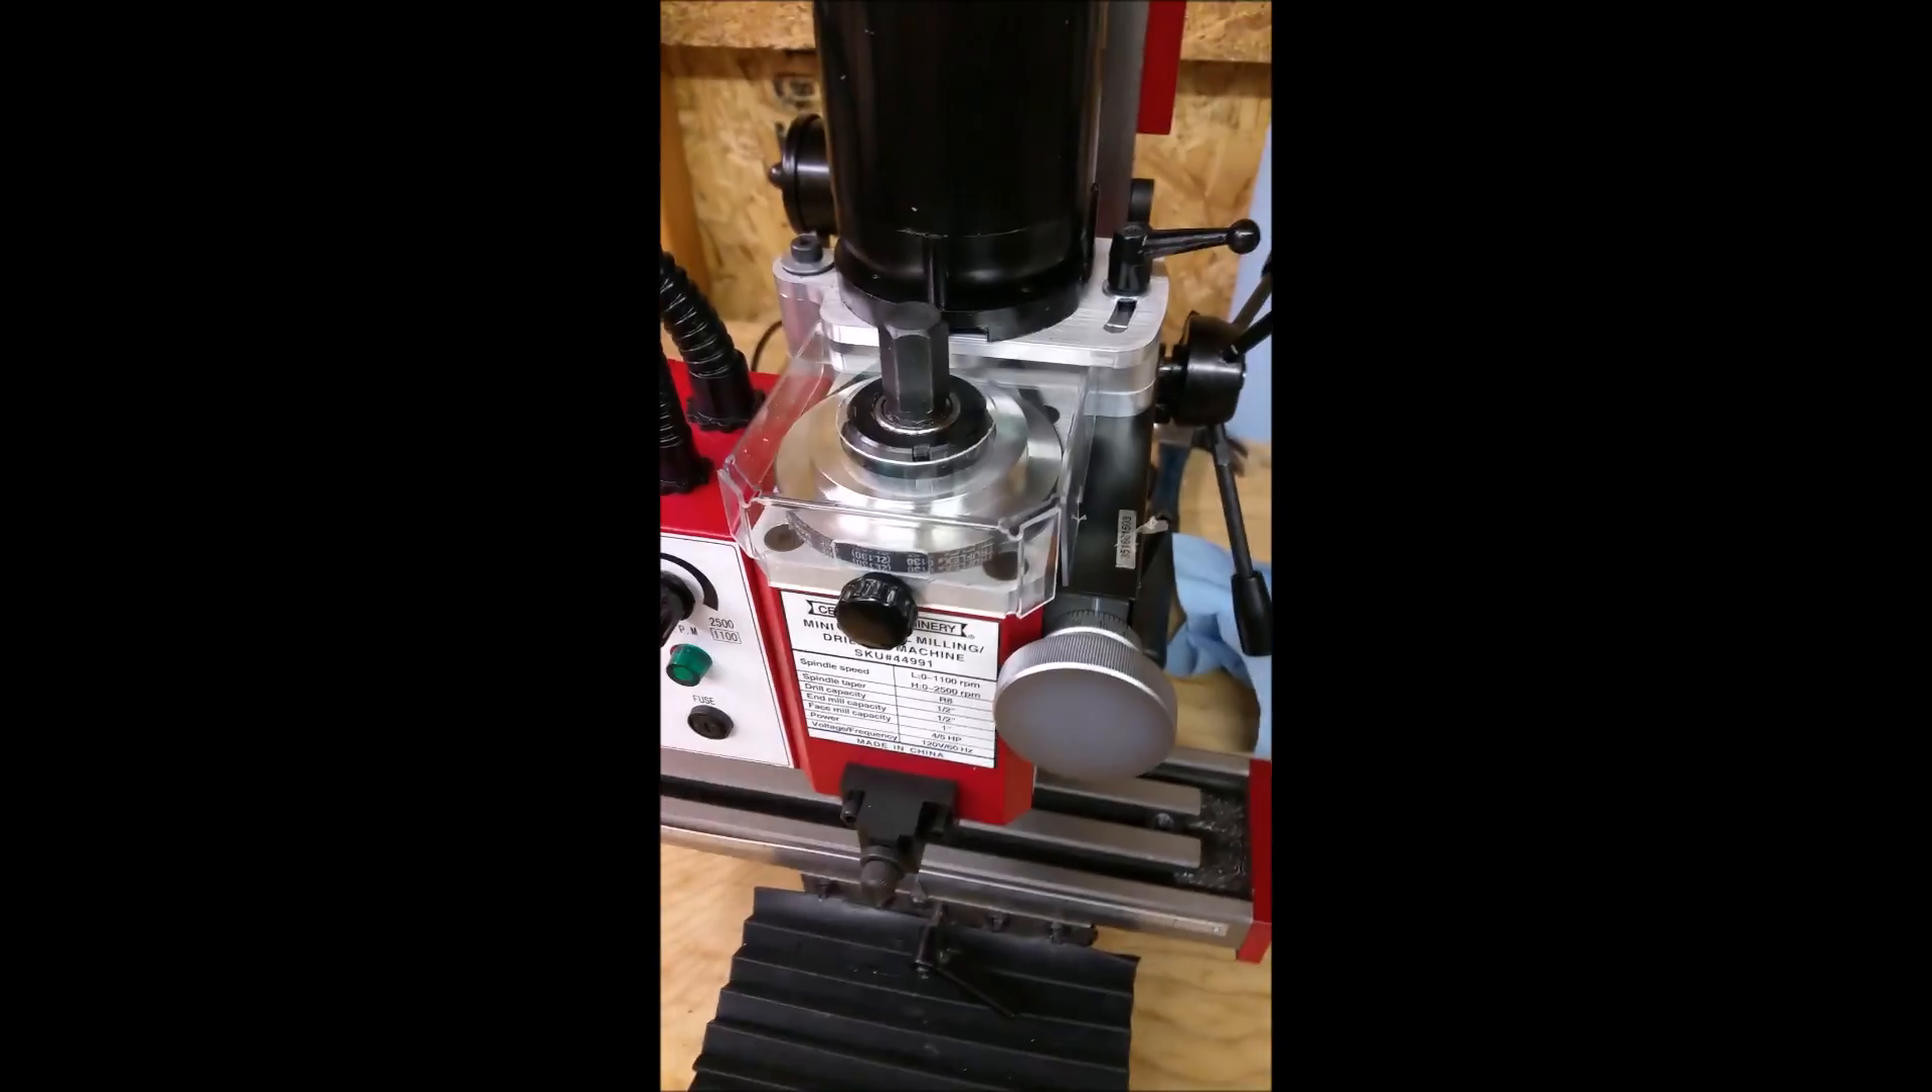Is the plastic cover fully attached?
Yes.